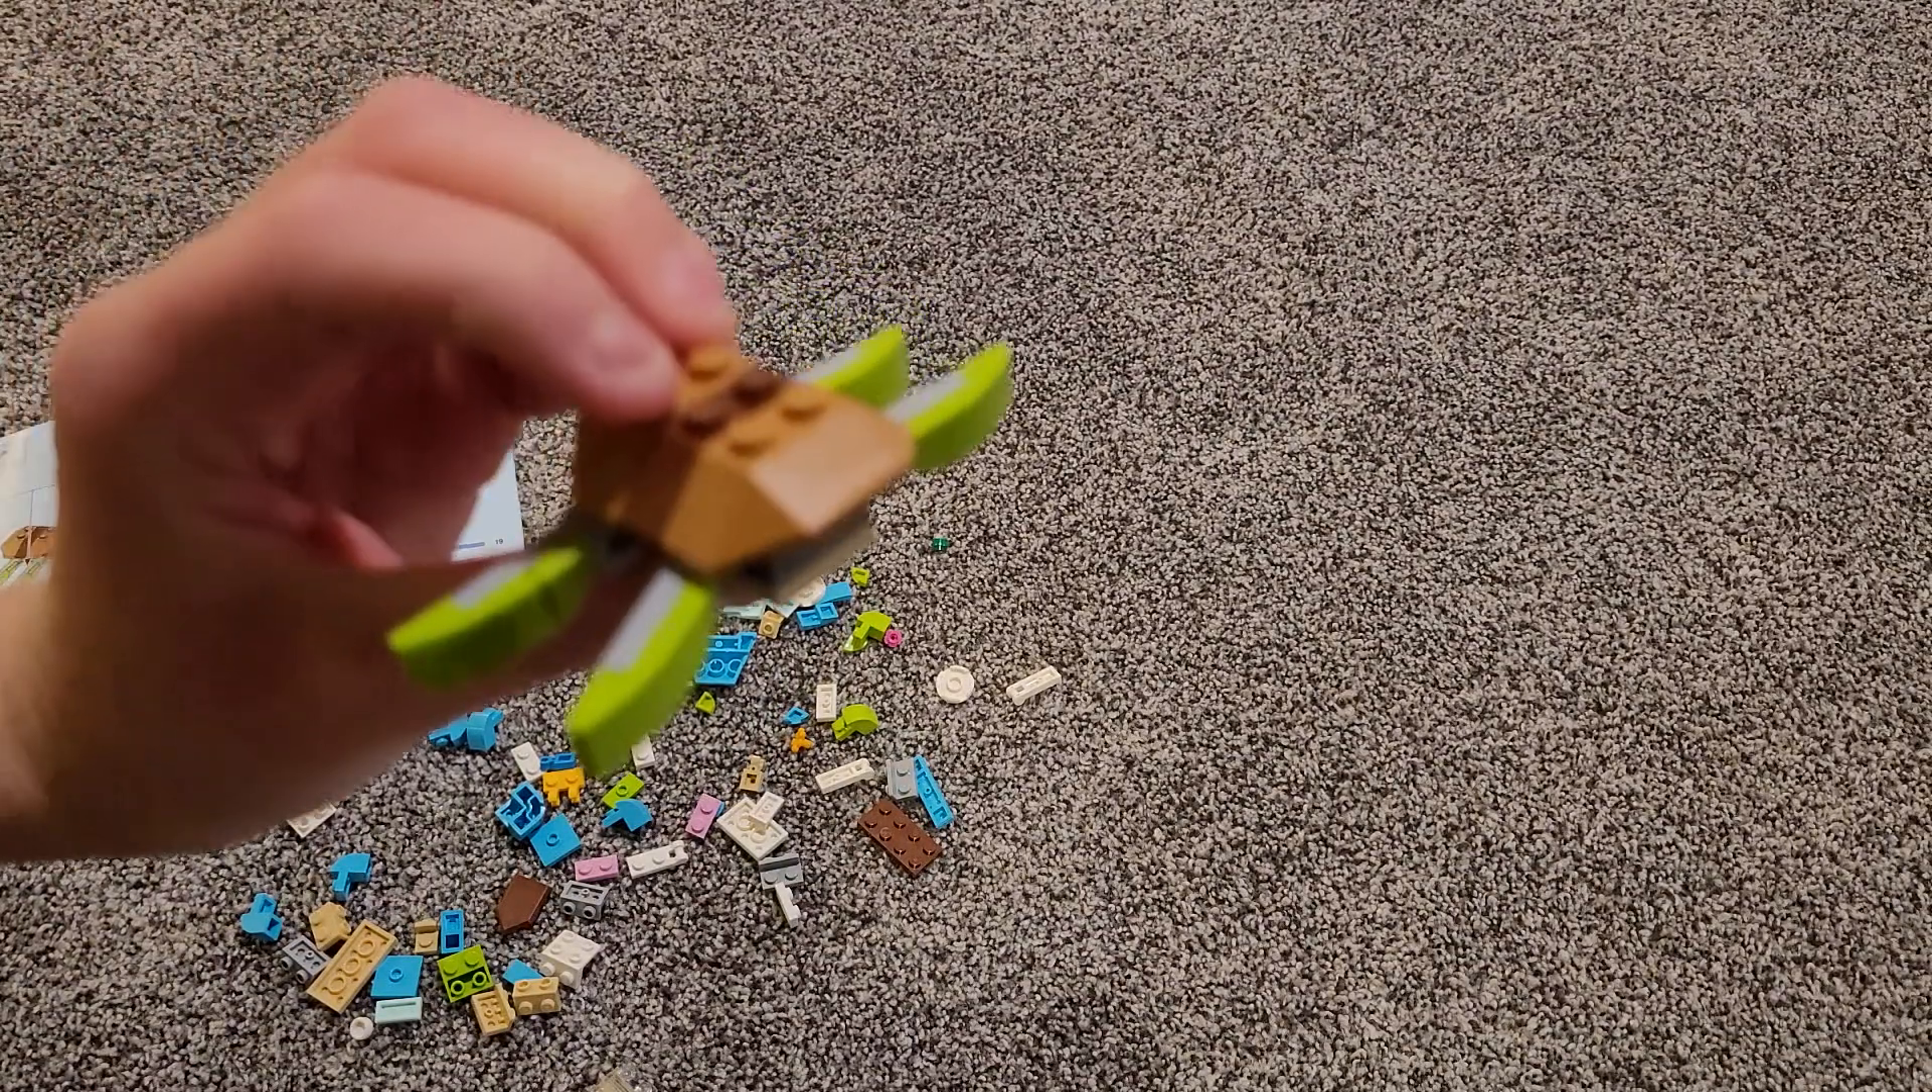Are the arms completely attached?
Yes.